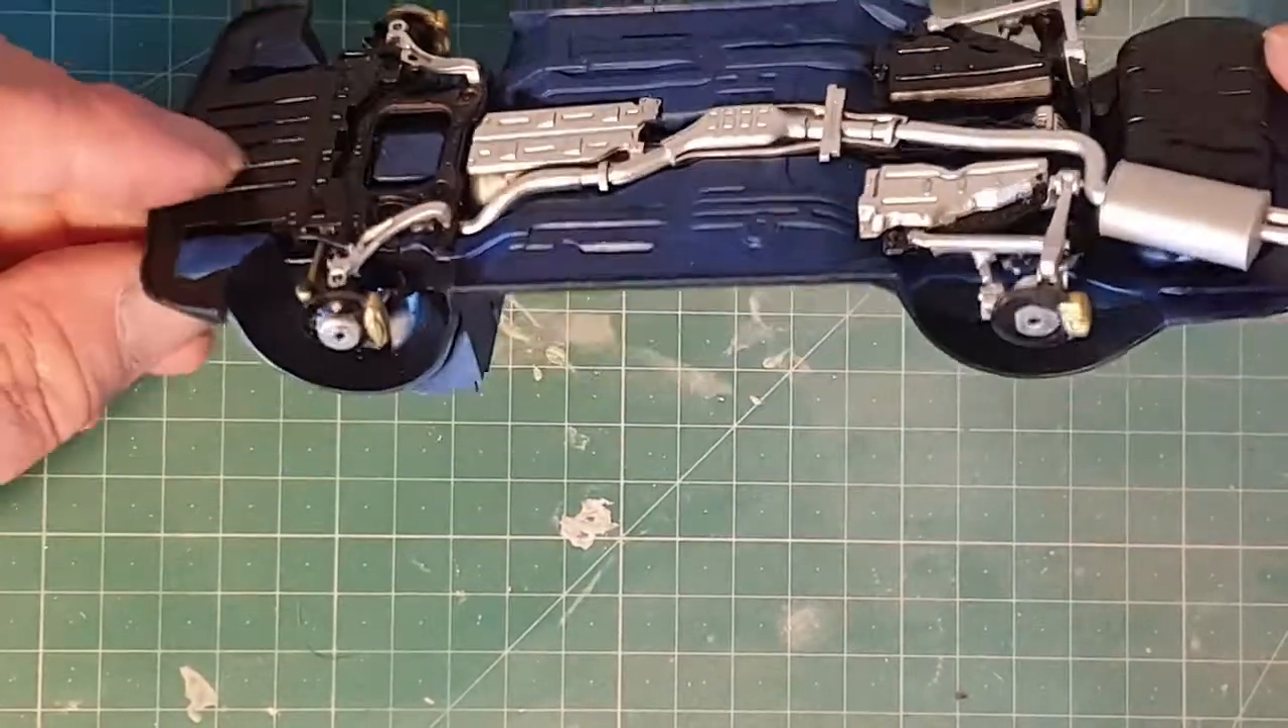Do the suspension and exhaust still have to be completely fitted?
No.